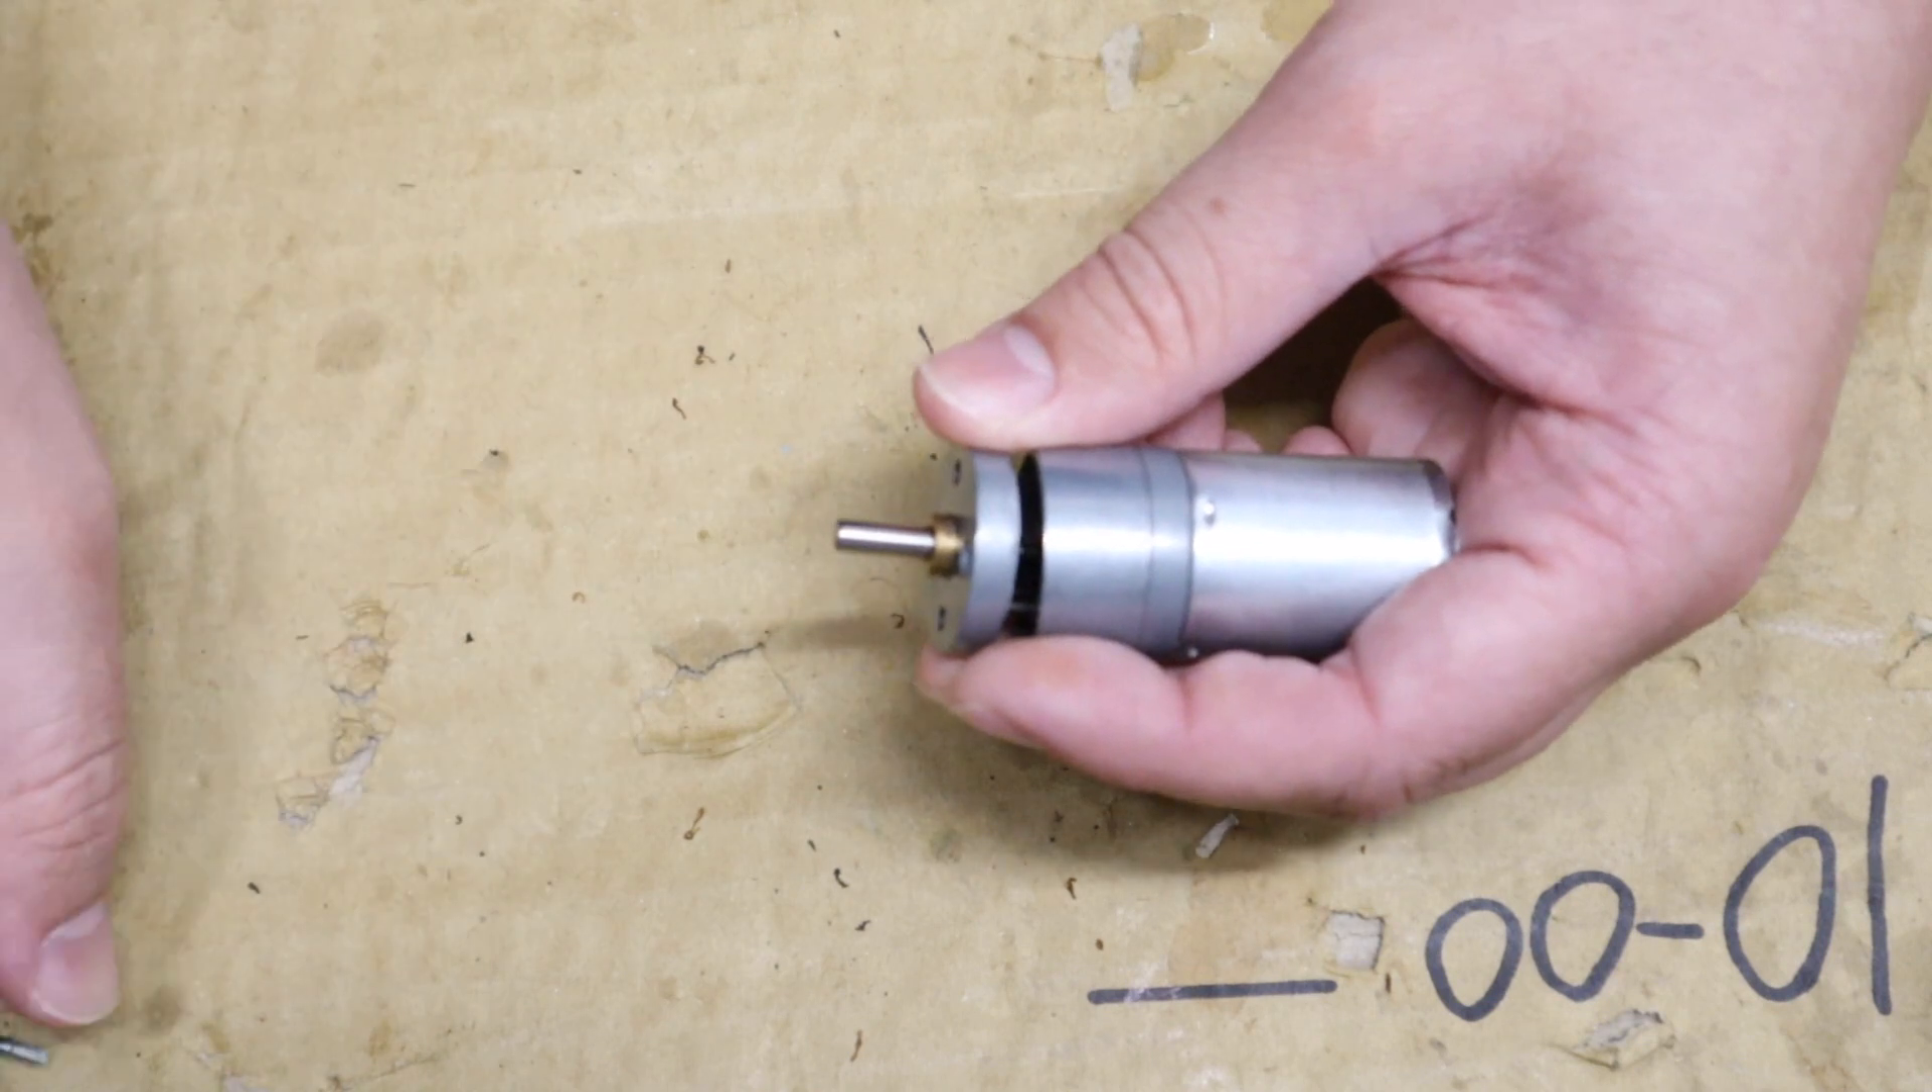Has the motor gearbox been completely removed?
No.